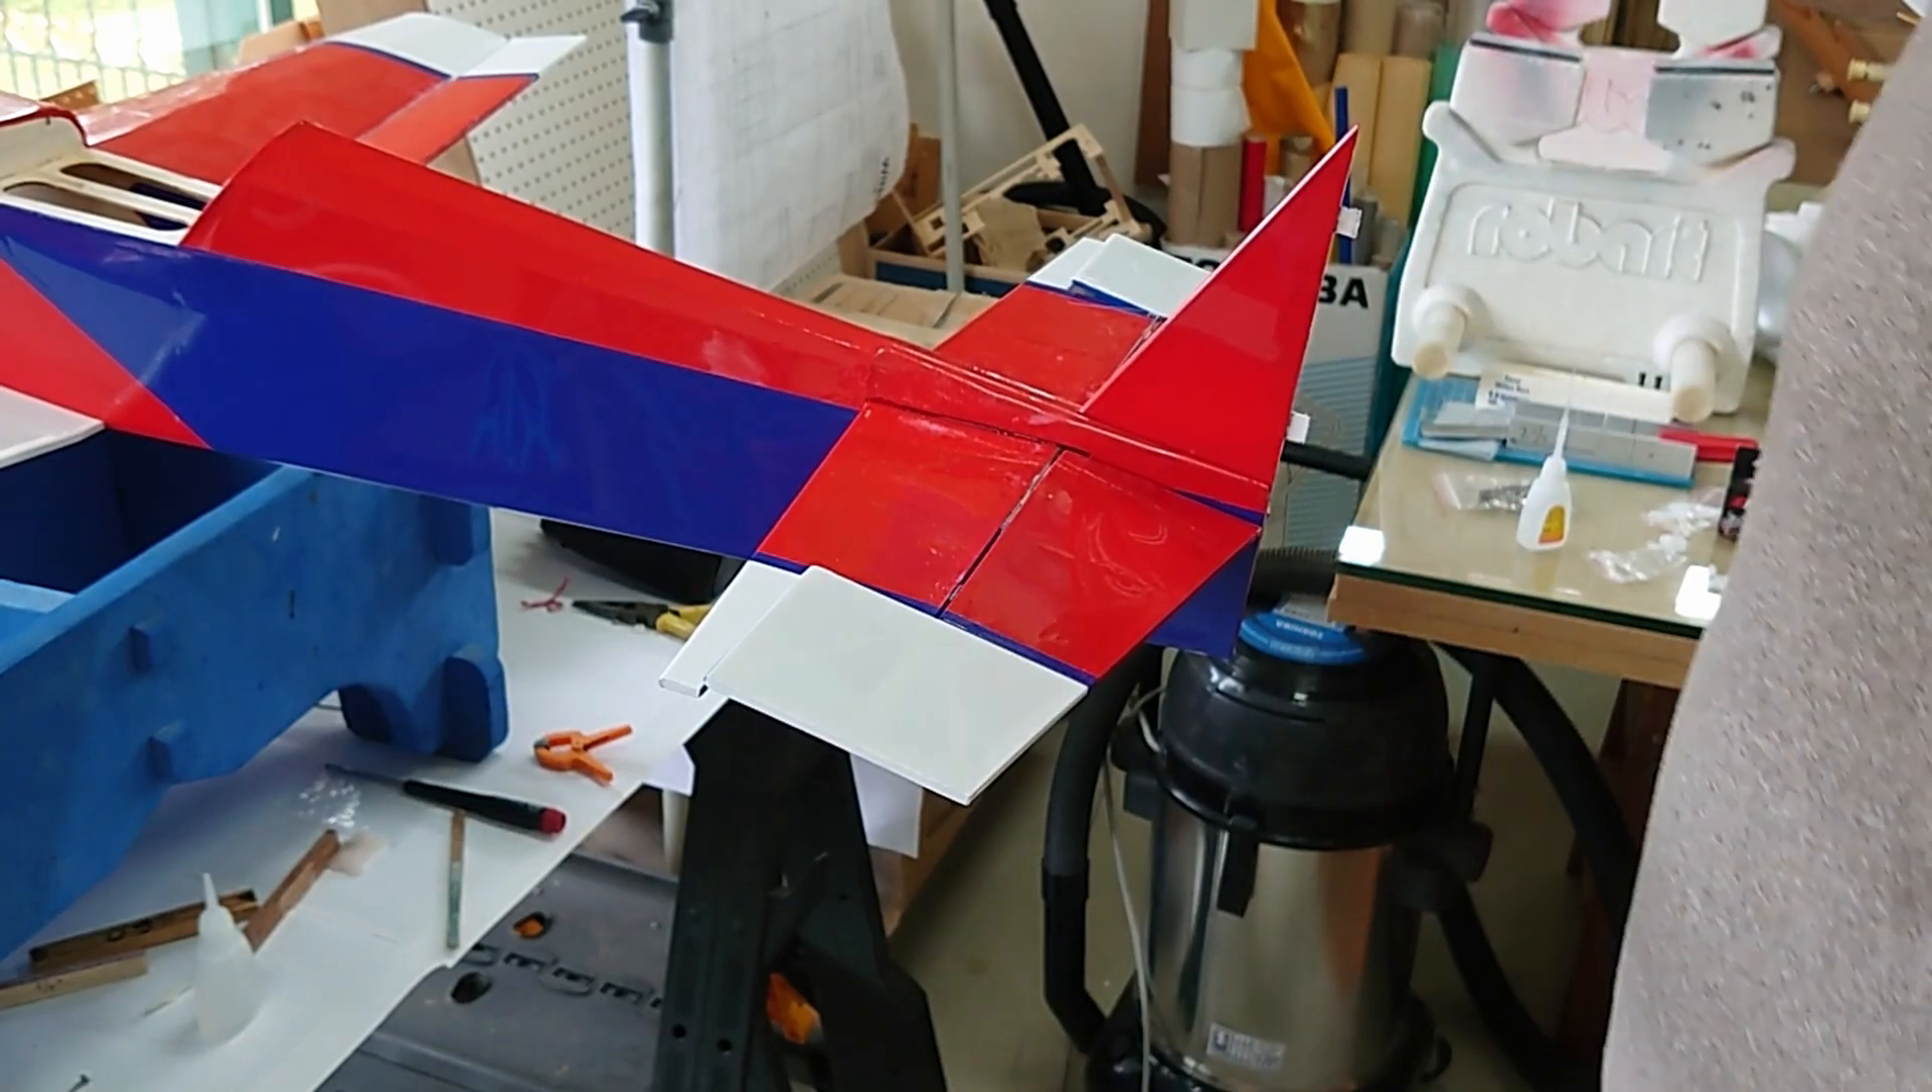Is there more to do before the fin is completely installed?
No.